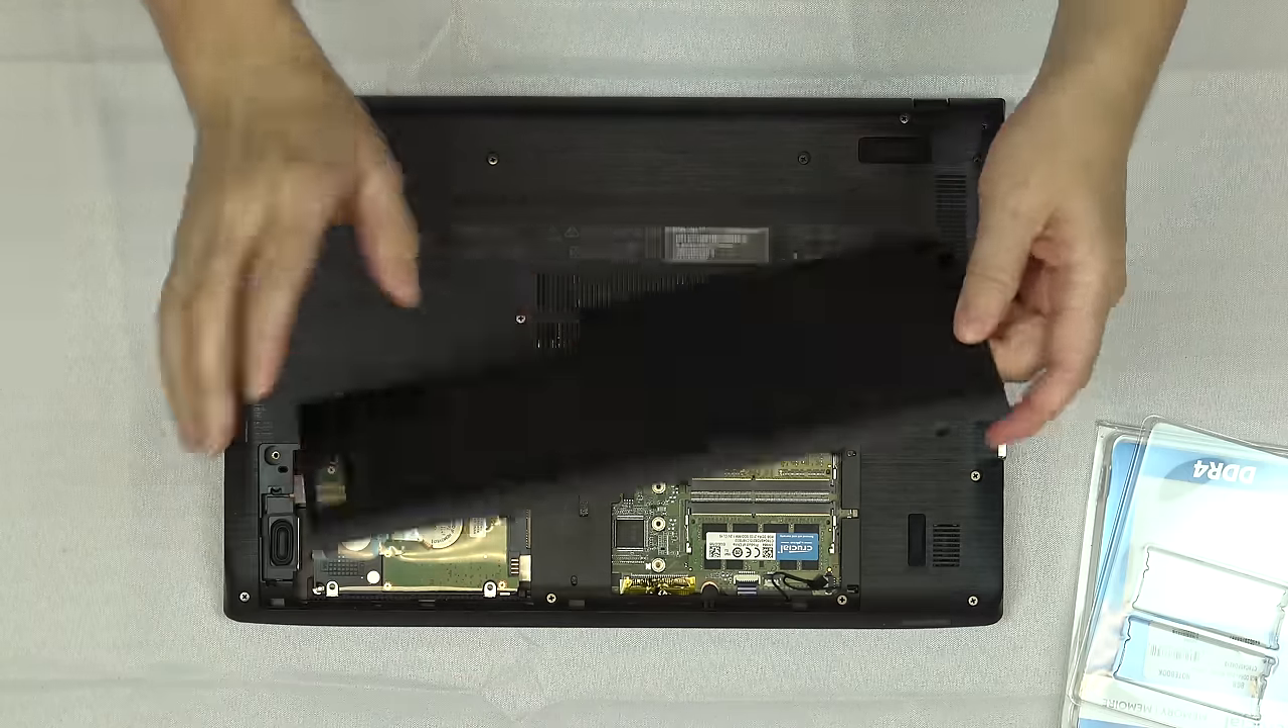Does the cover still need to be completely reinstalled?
Yes.